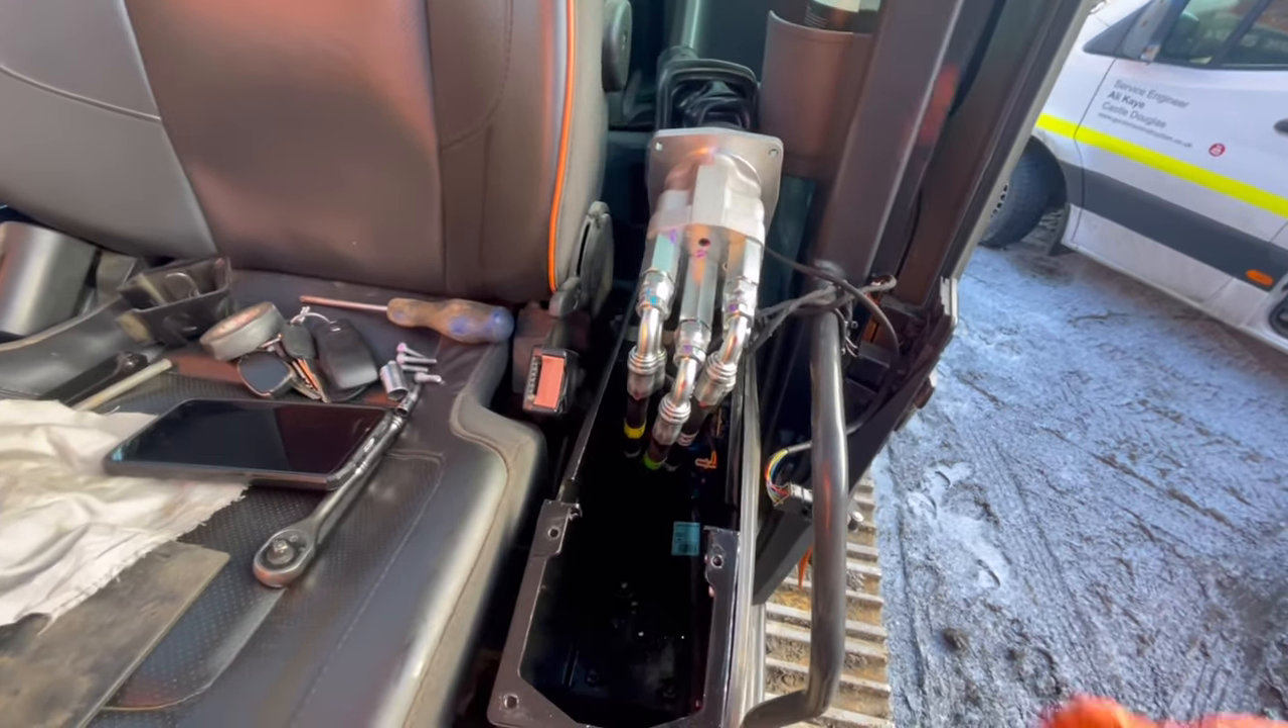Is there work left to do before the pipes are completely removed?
Yes.